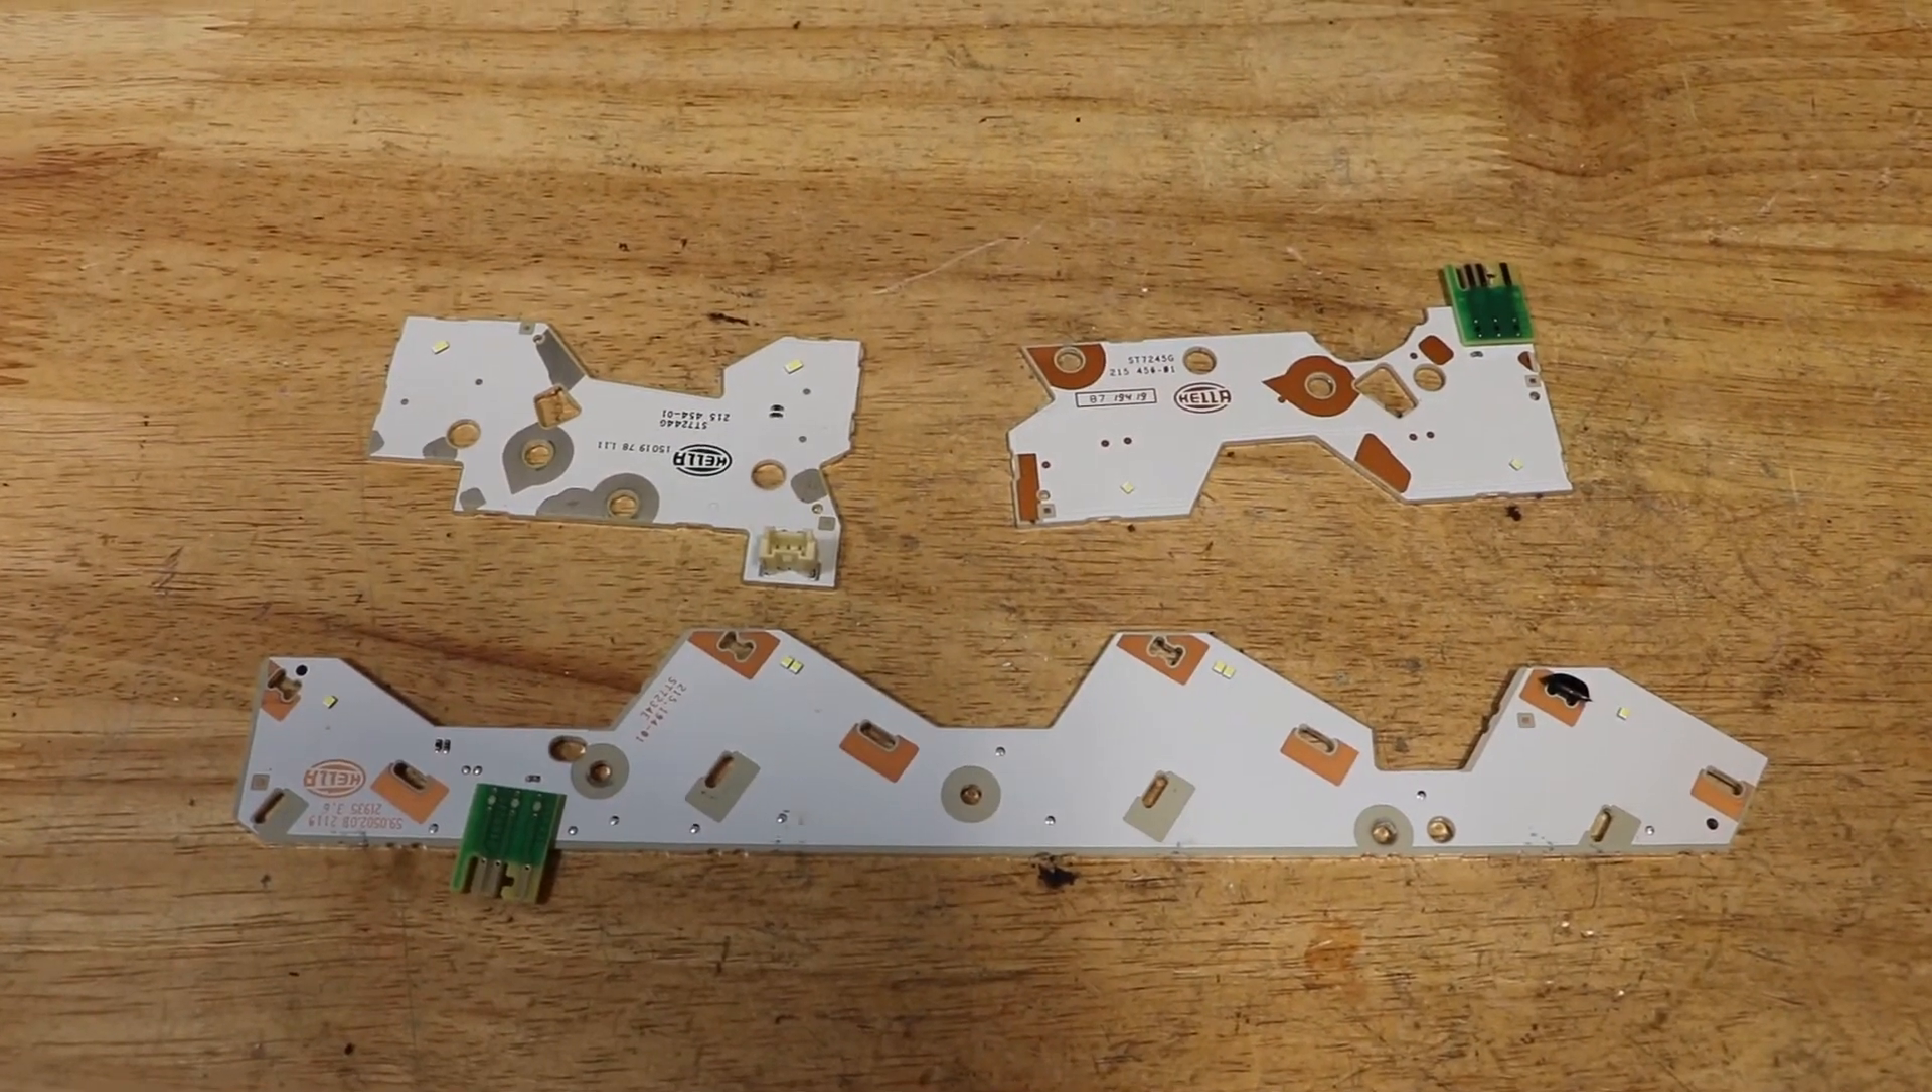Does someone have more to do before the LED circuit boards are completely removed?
No.